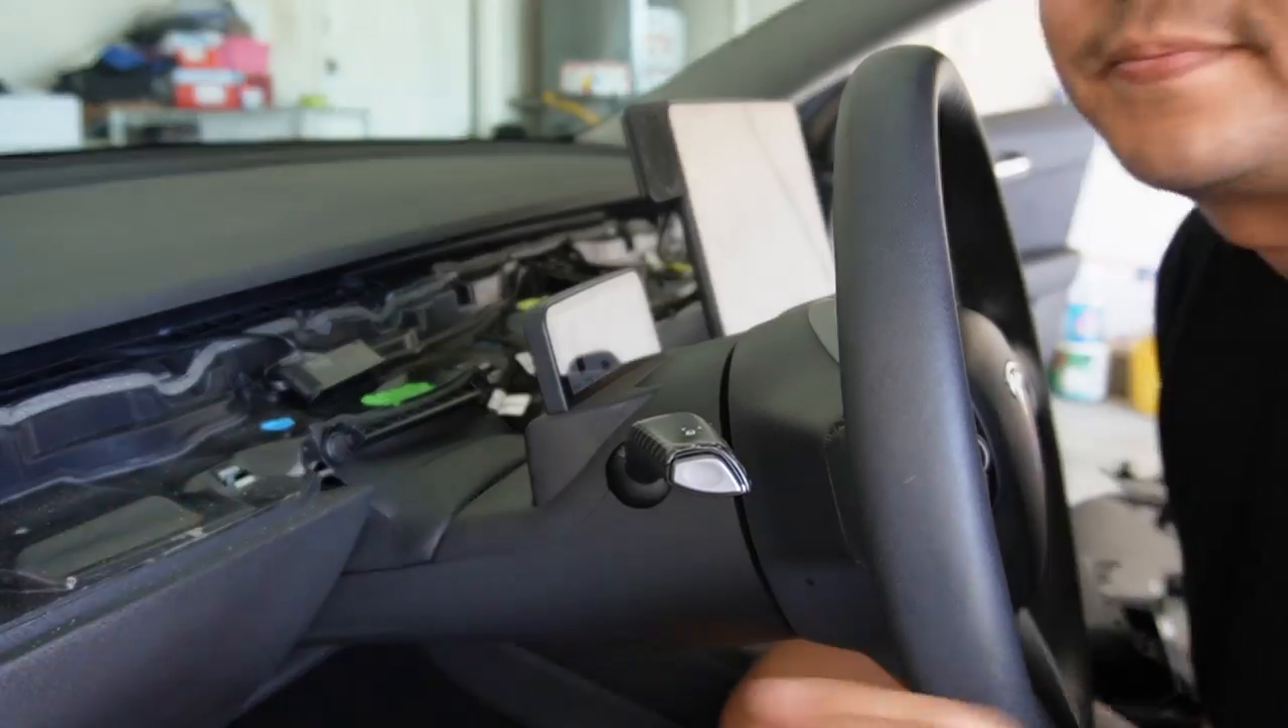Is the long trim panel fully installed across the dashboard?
No.